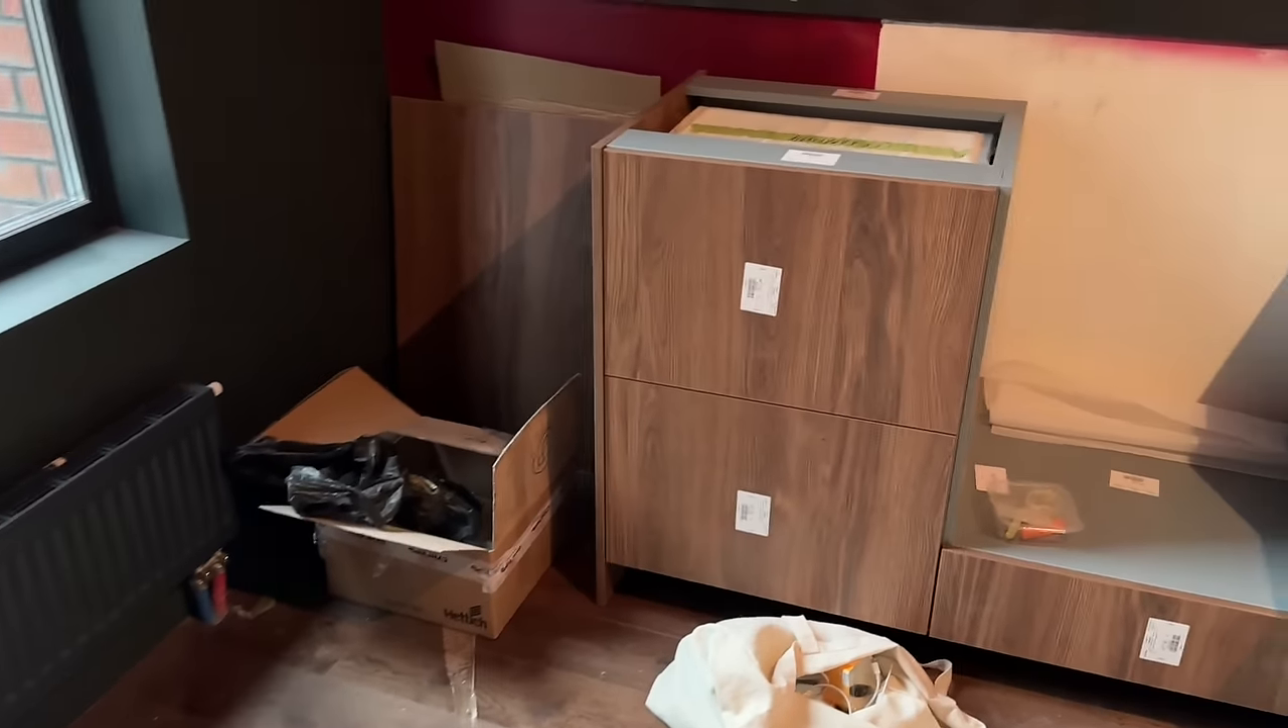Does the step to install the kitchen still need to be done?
Yes.